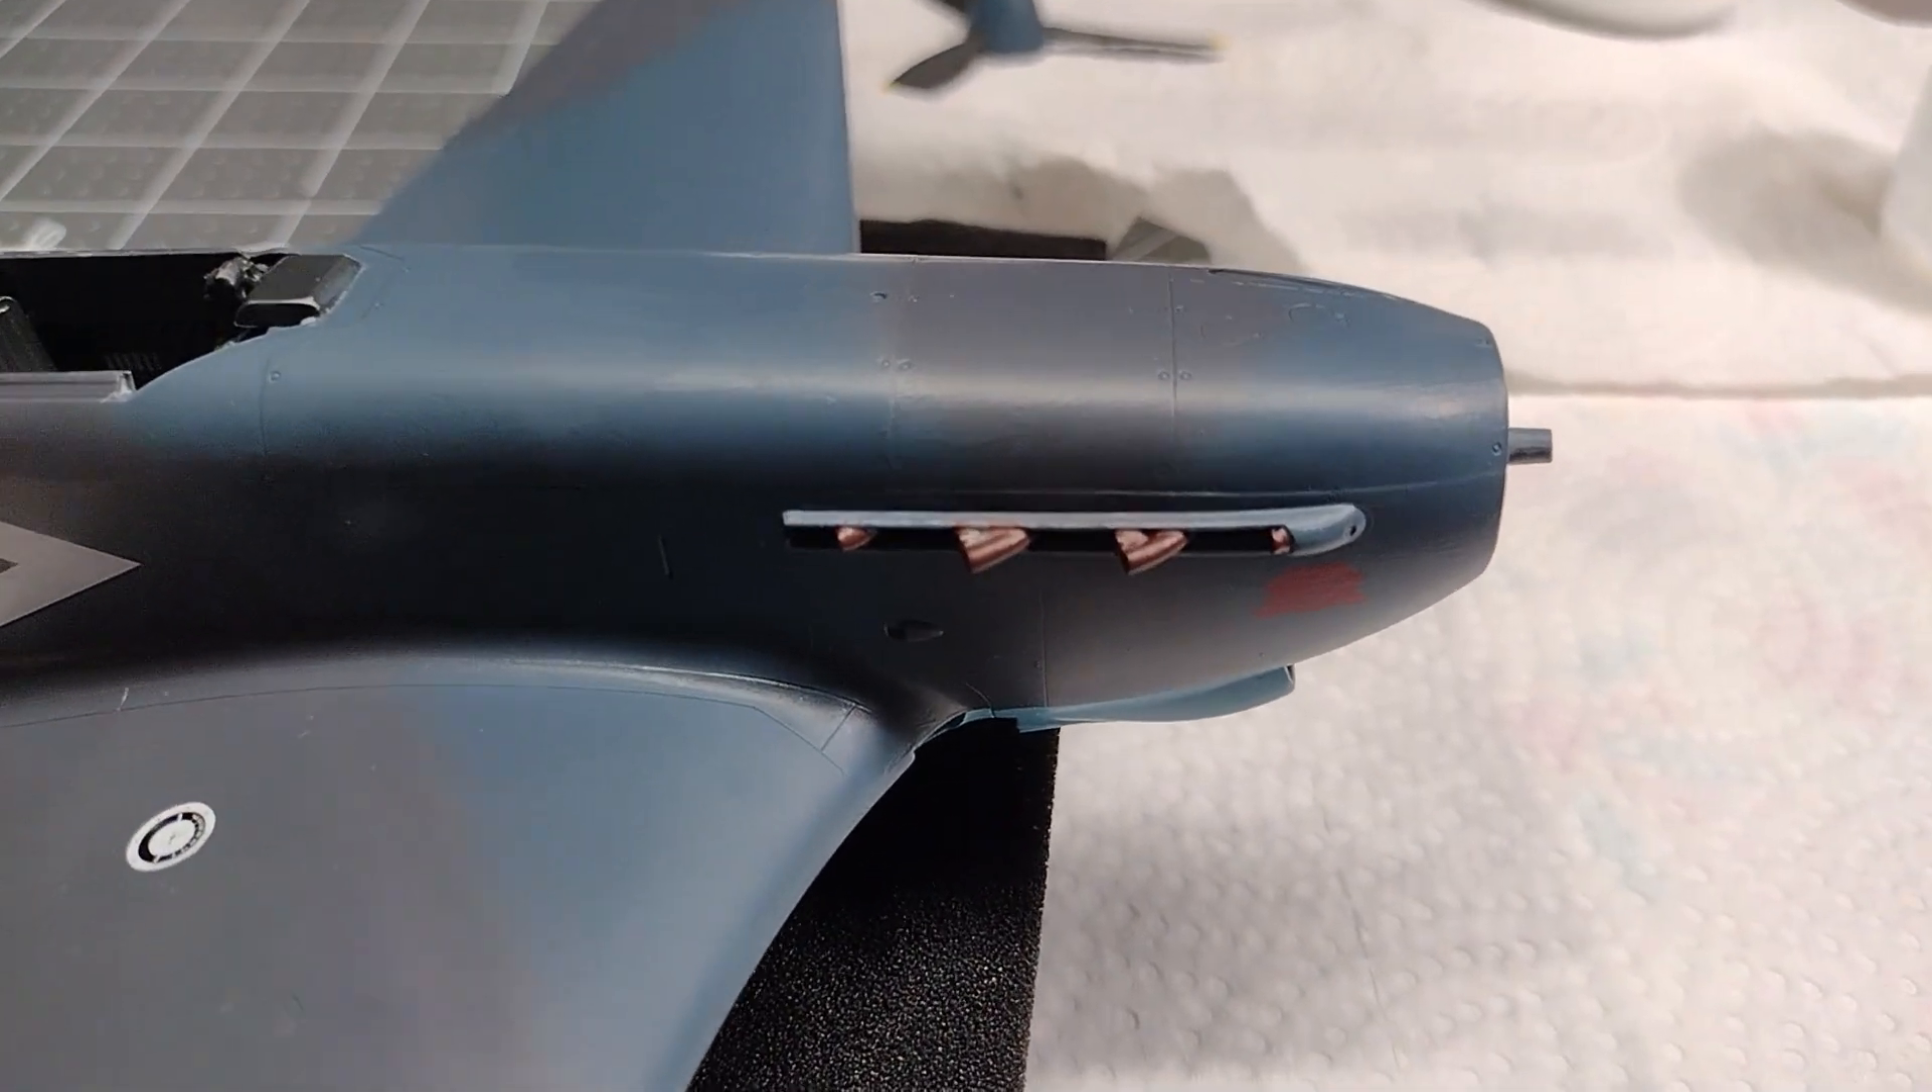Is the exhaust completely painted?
Yes.